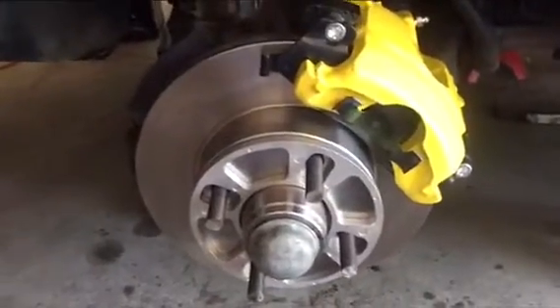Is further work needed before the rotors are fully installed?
No.